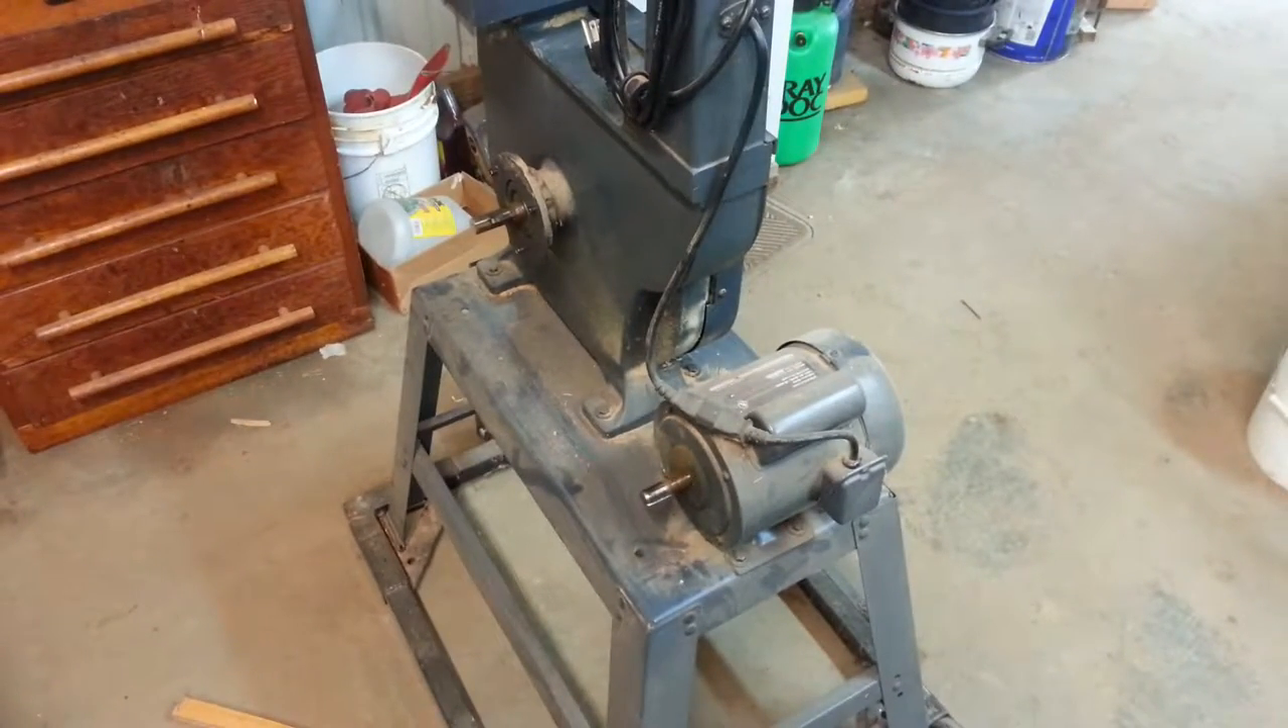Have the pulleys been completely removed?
Yes.